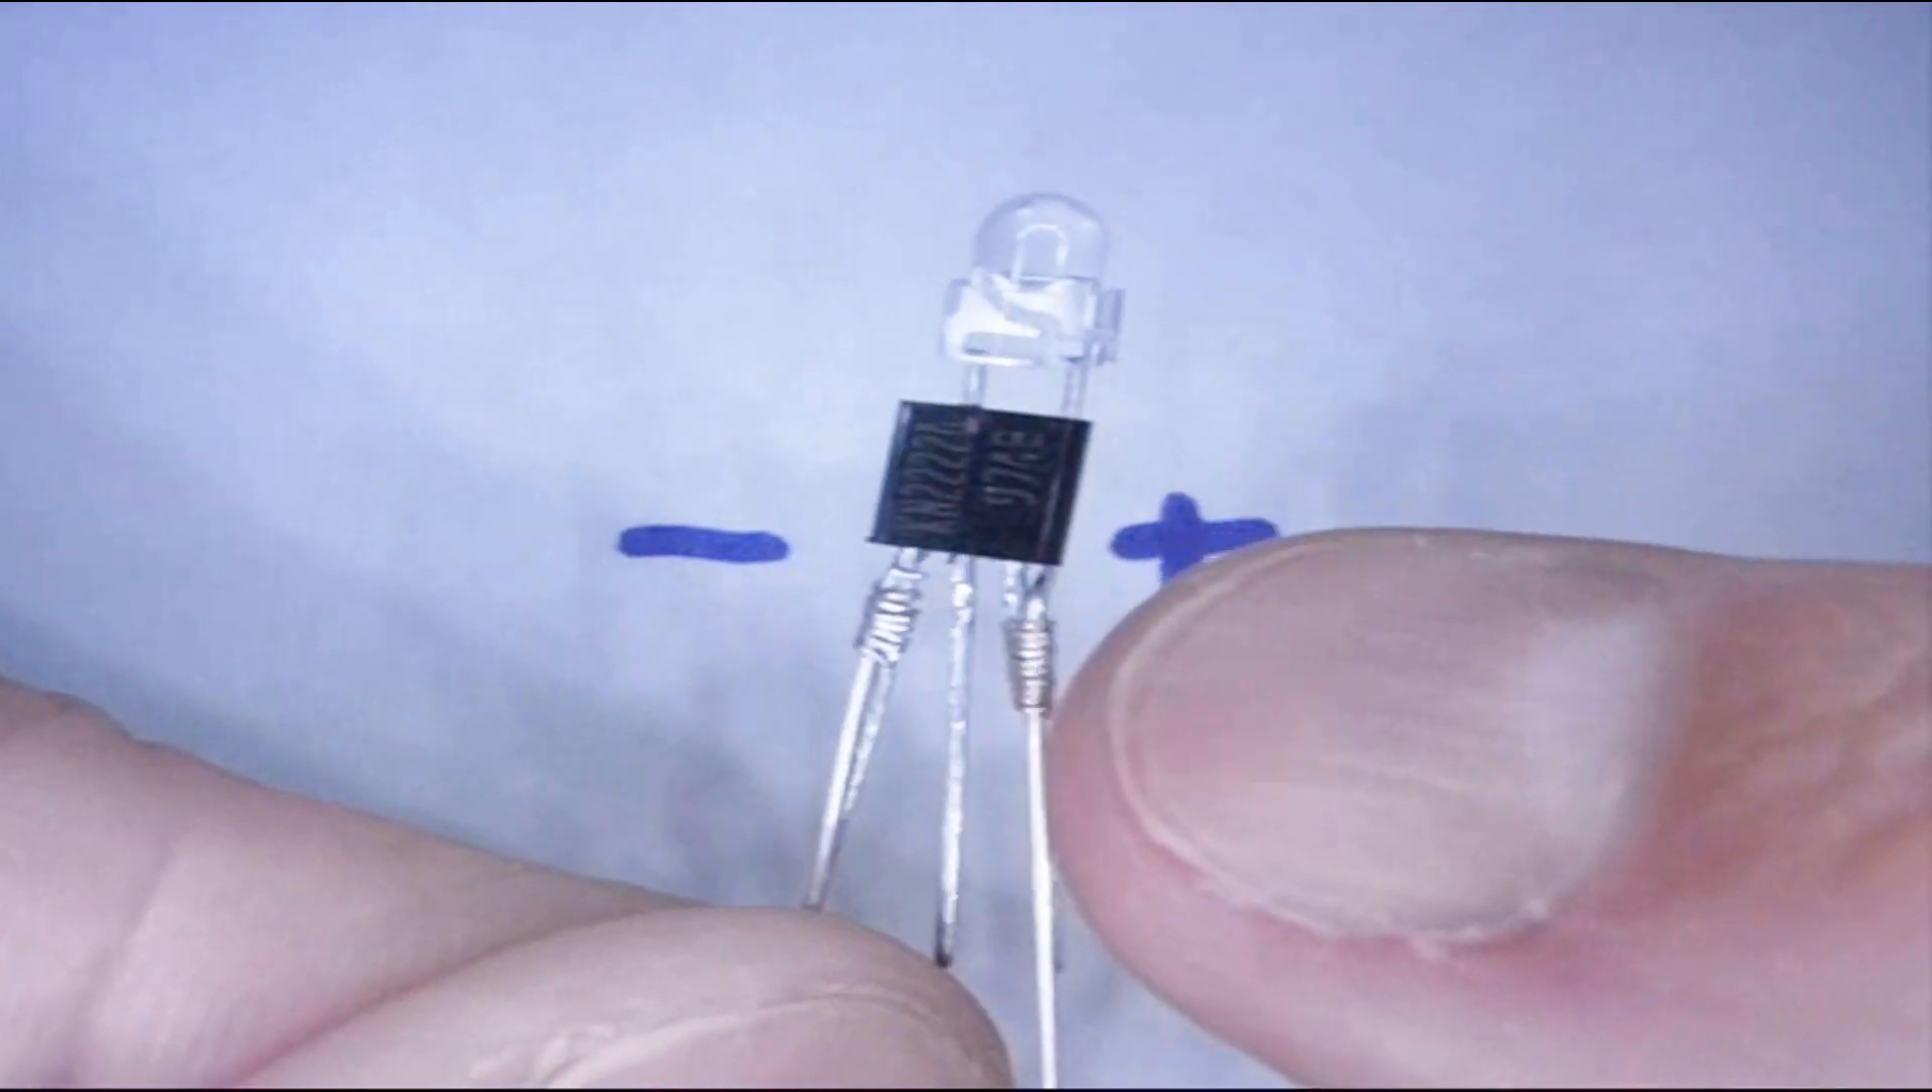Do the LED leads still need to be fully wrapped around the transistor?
No.